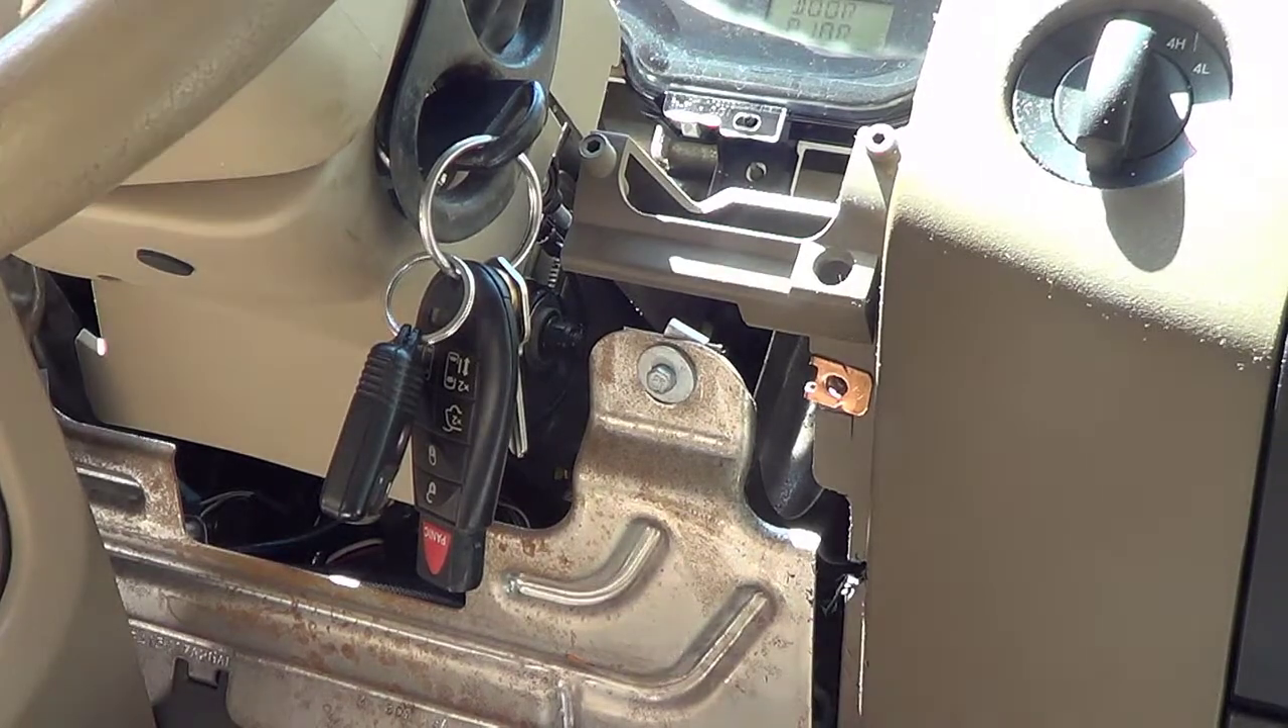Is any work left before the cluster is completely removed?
Yes.